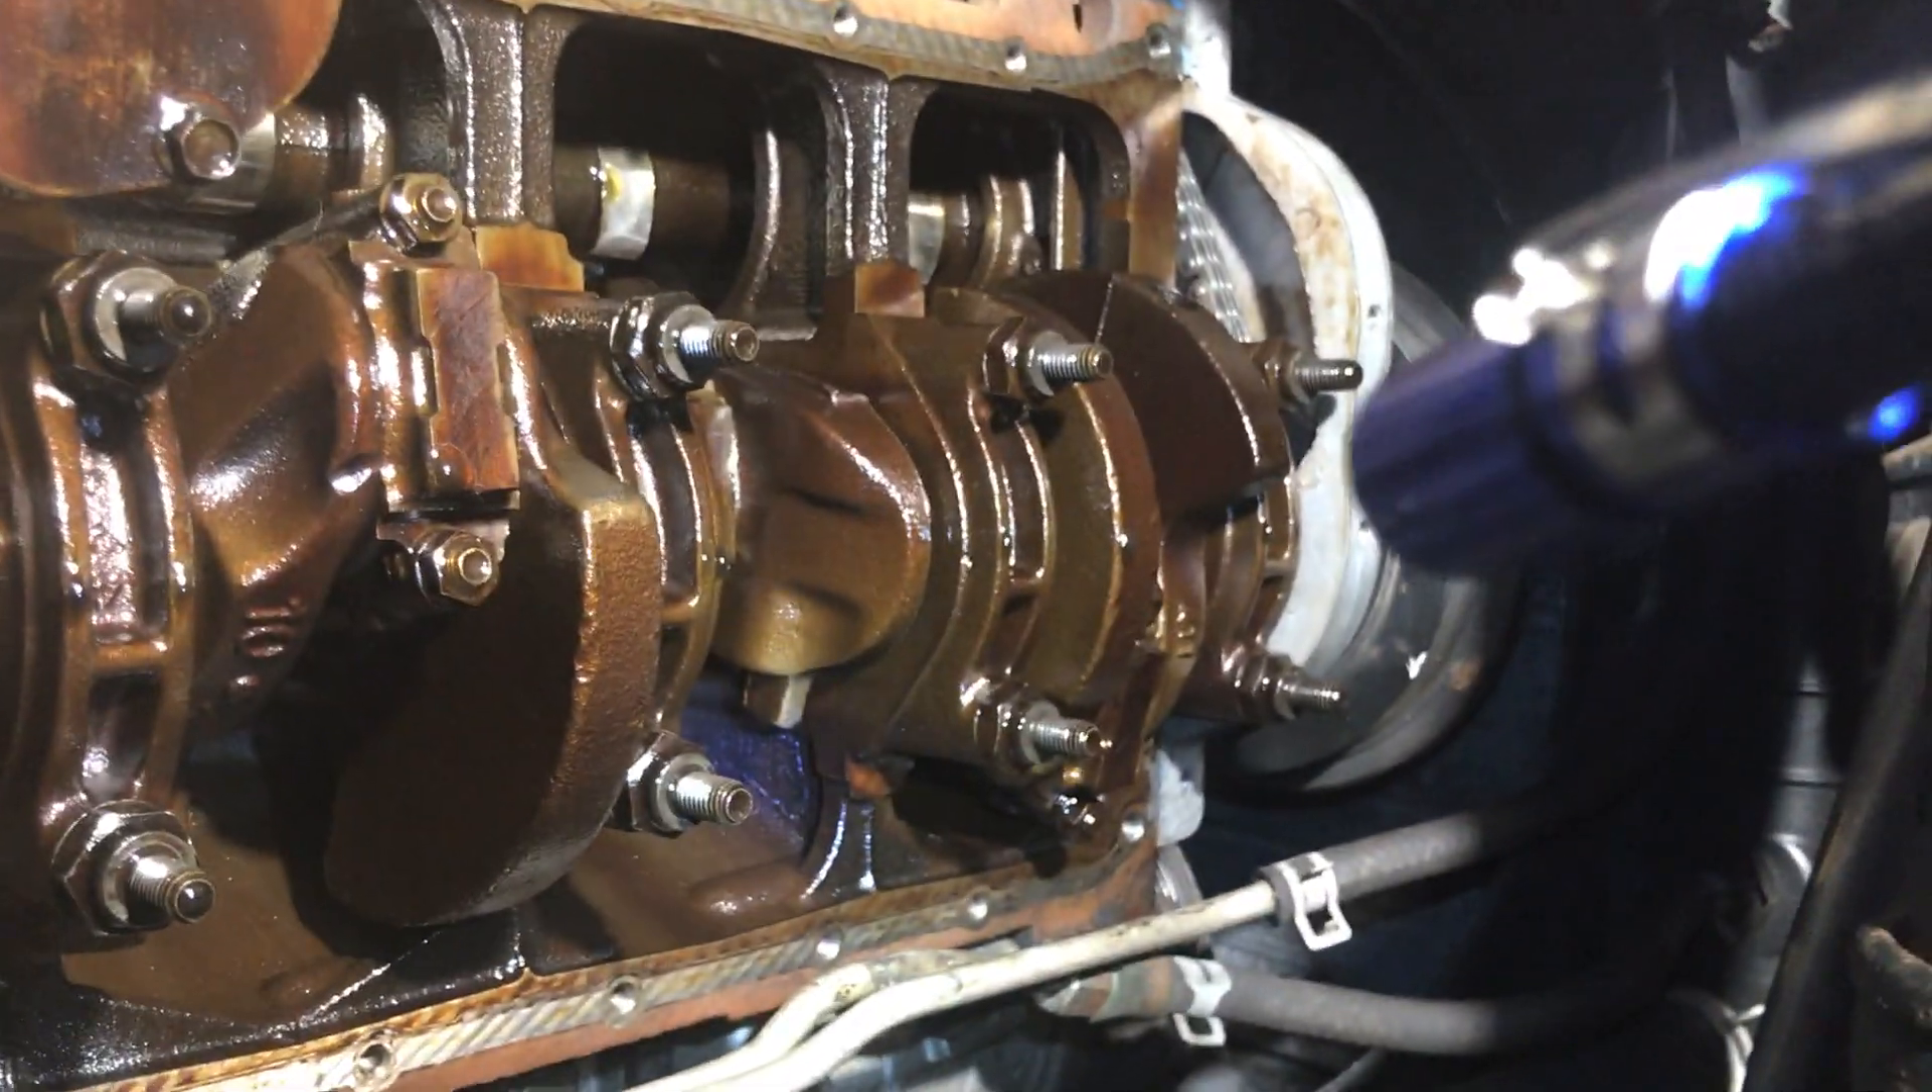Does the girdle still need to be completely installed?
Yes.